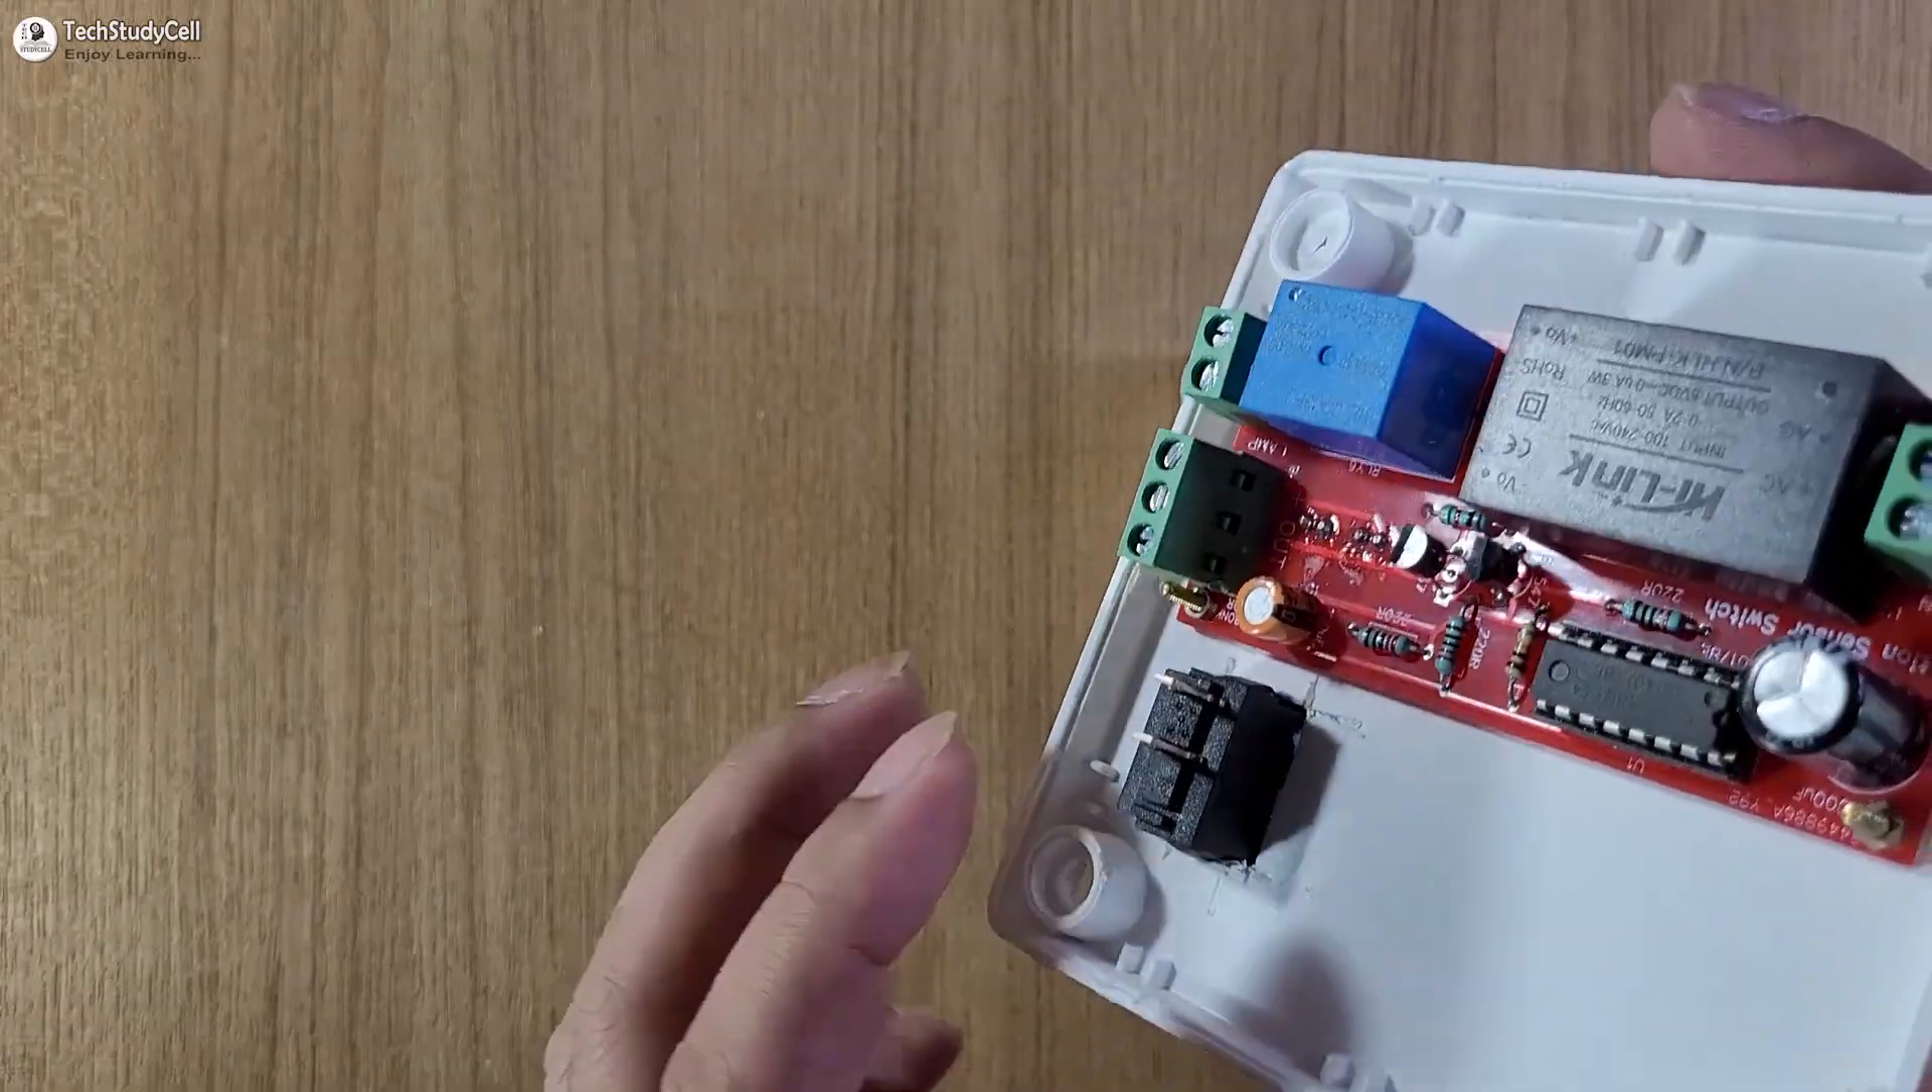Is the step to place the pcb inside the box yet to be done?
No.